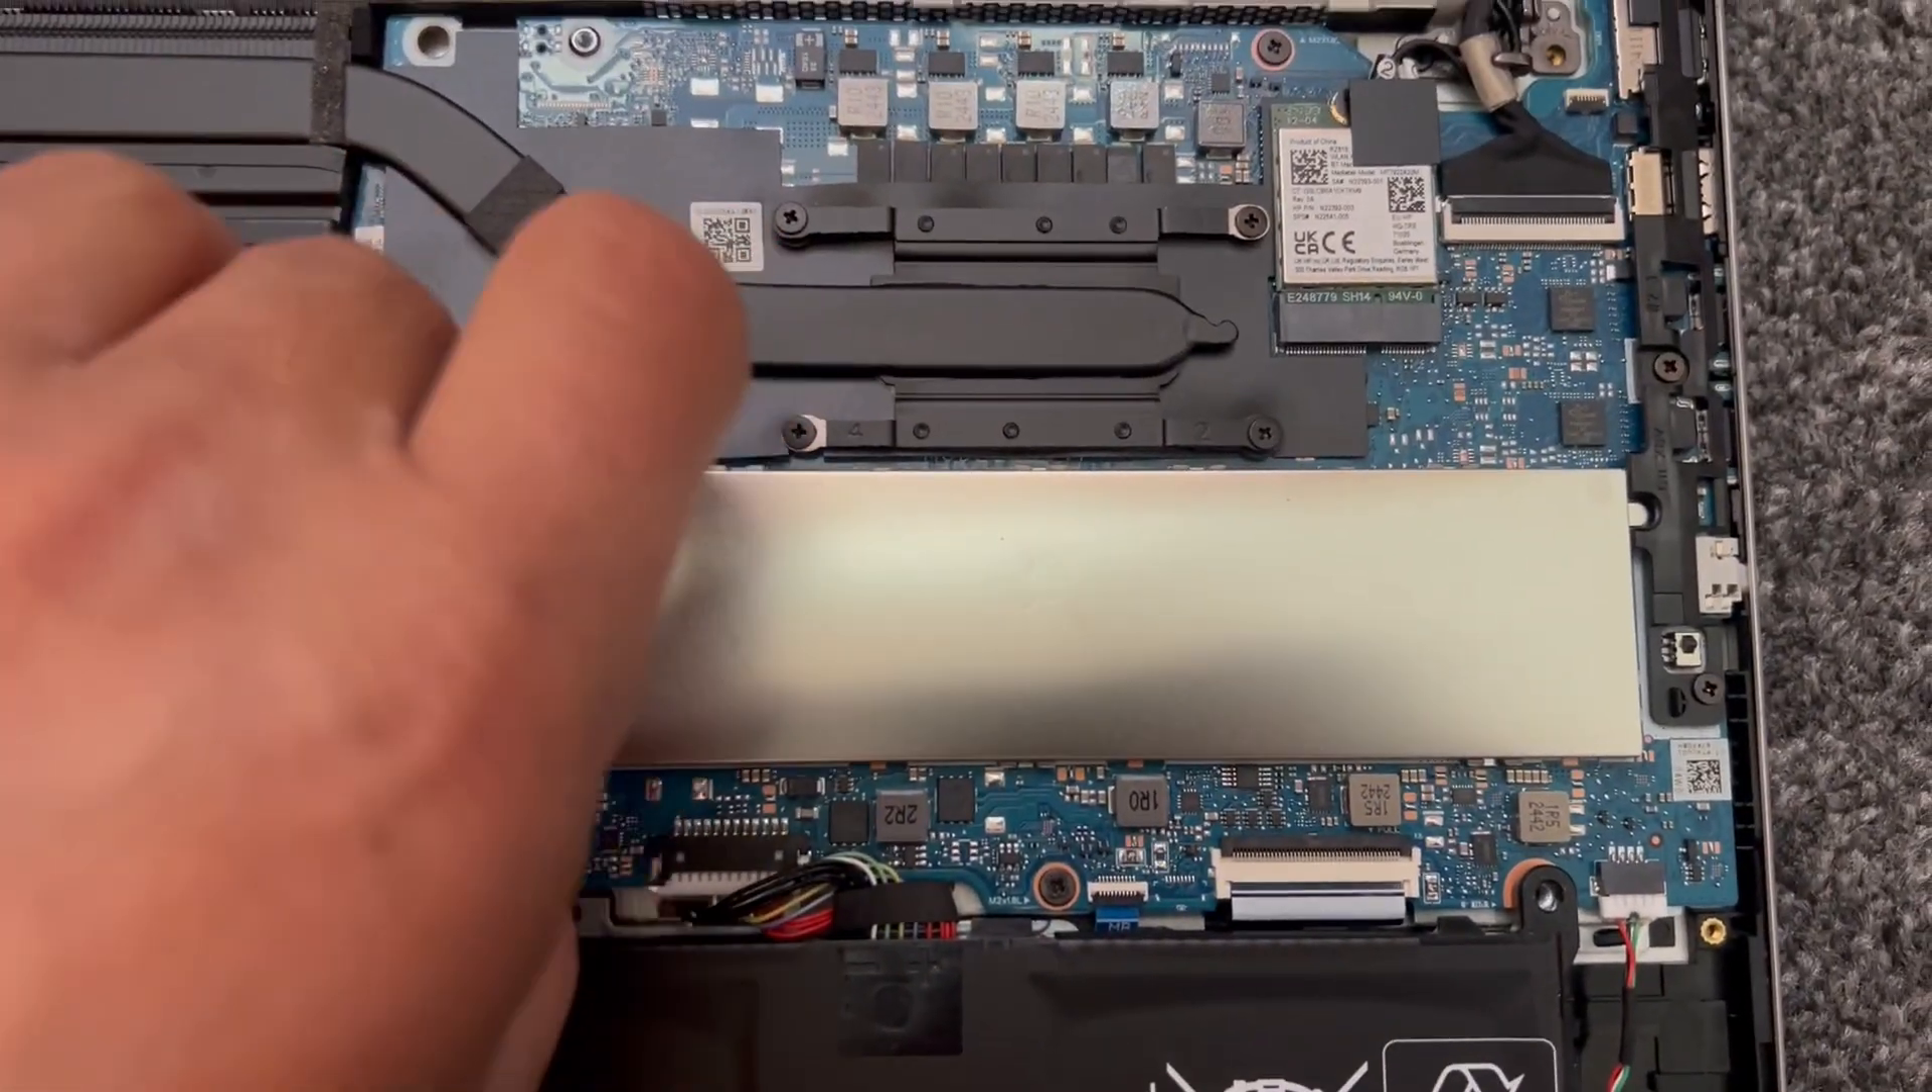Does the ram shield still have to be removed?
Yes.